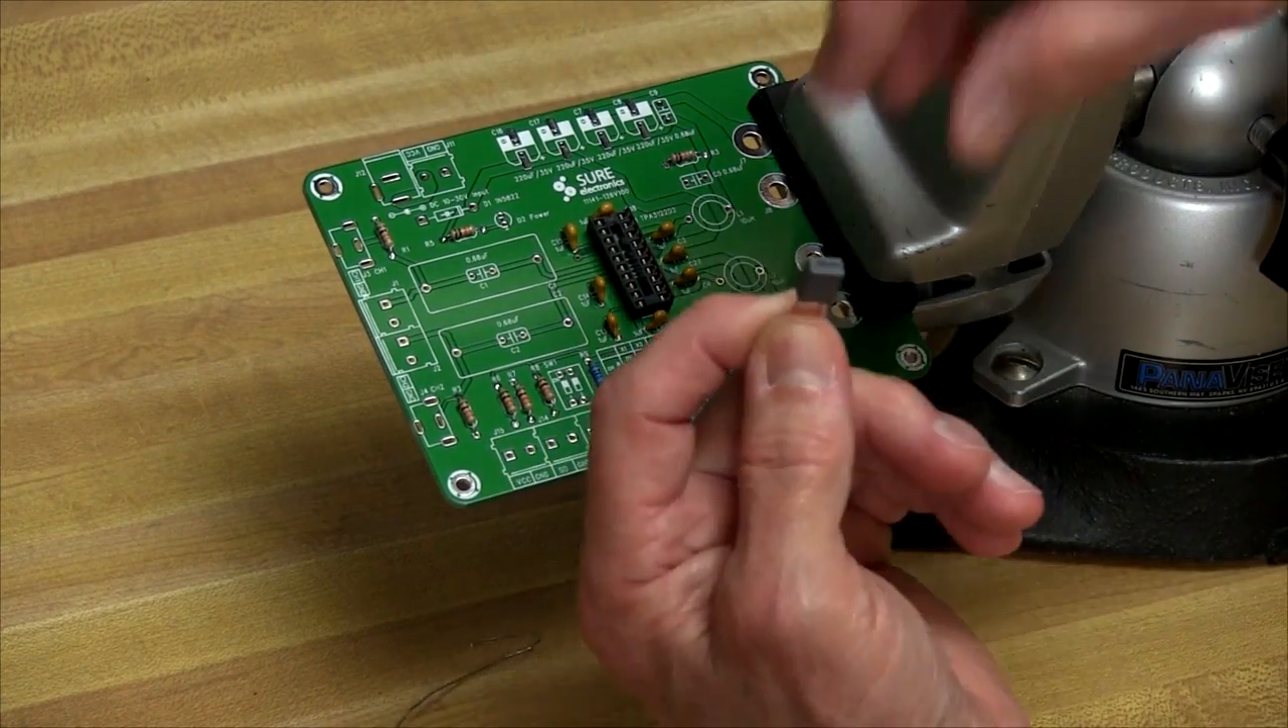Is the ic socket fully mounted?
Yes.